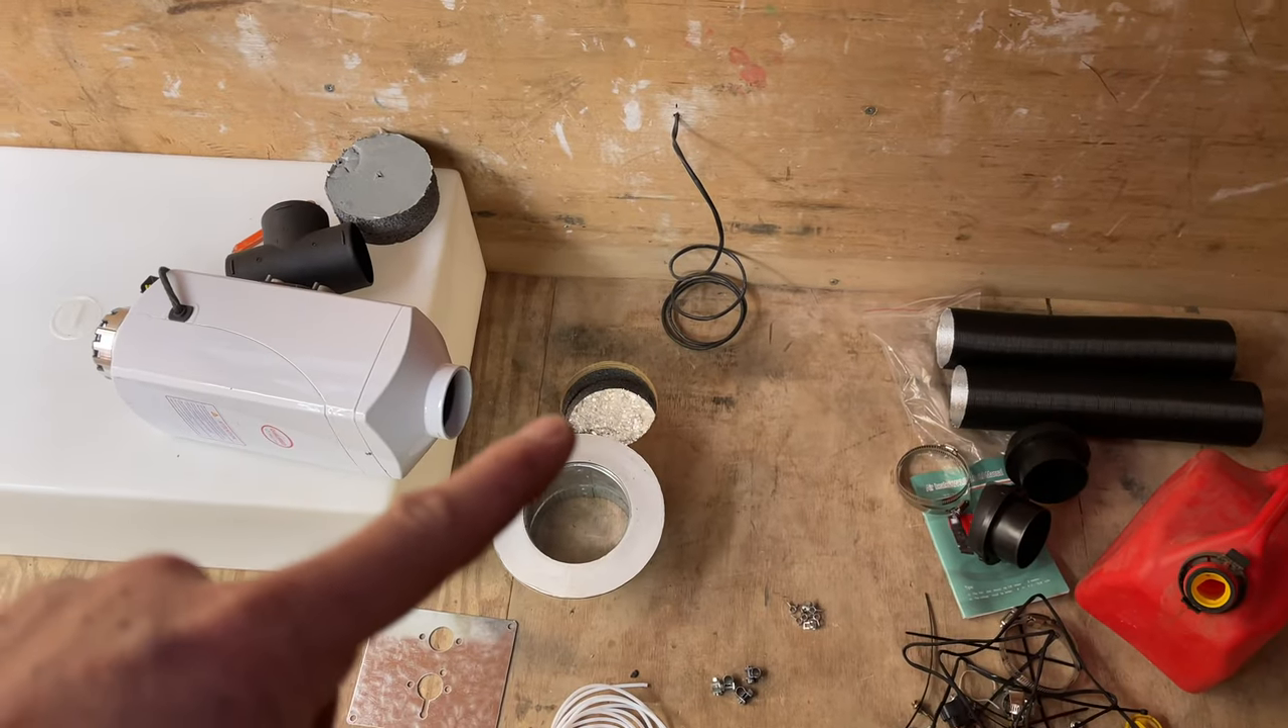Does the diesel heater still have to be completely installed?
Yes.